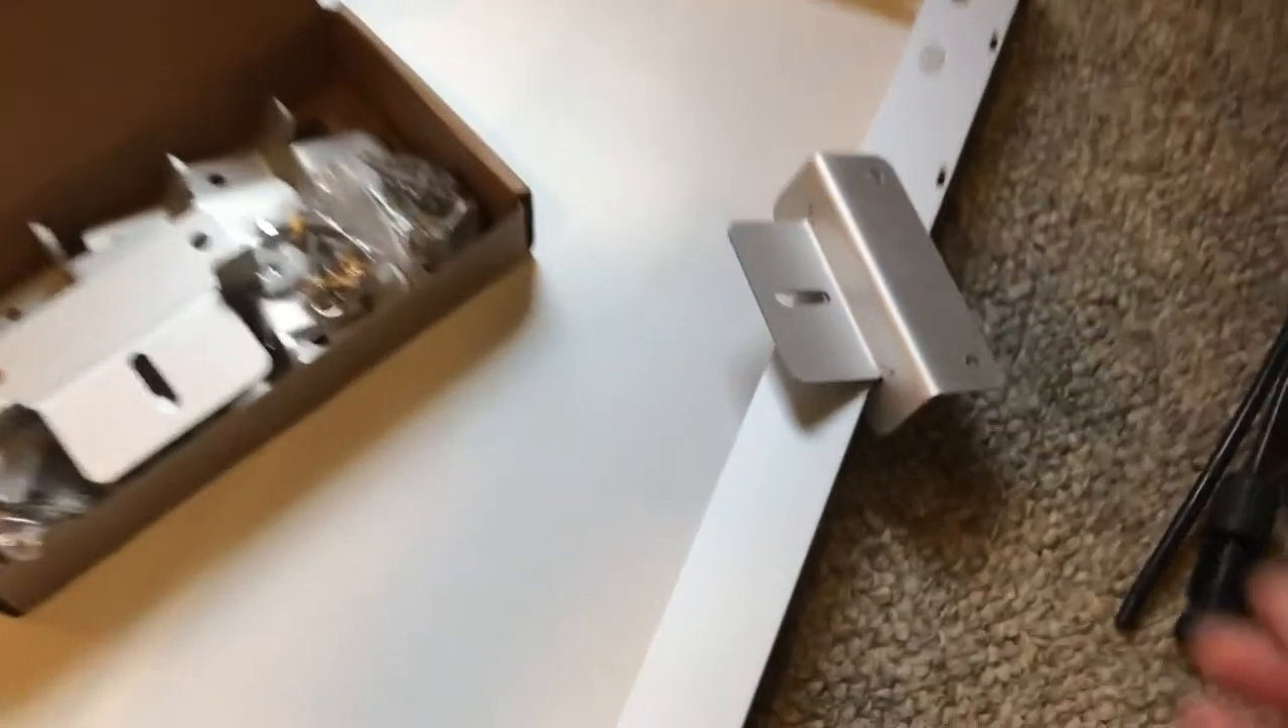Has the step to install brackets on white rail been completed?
No.